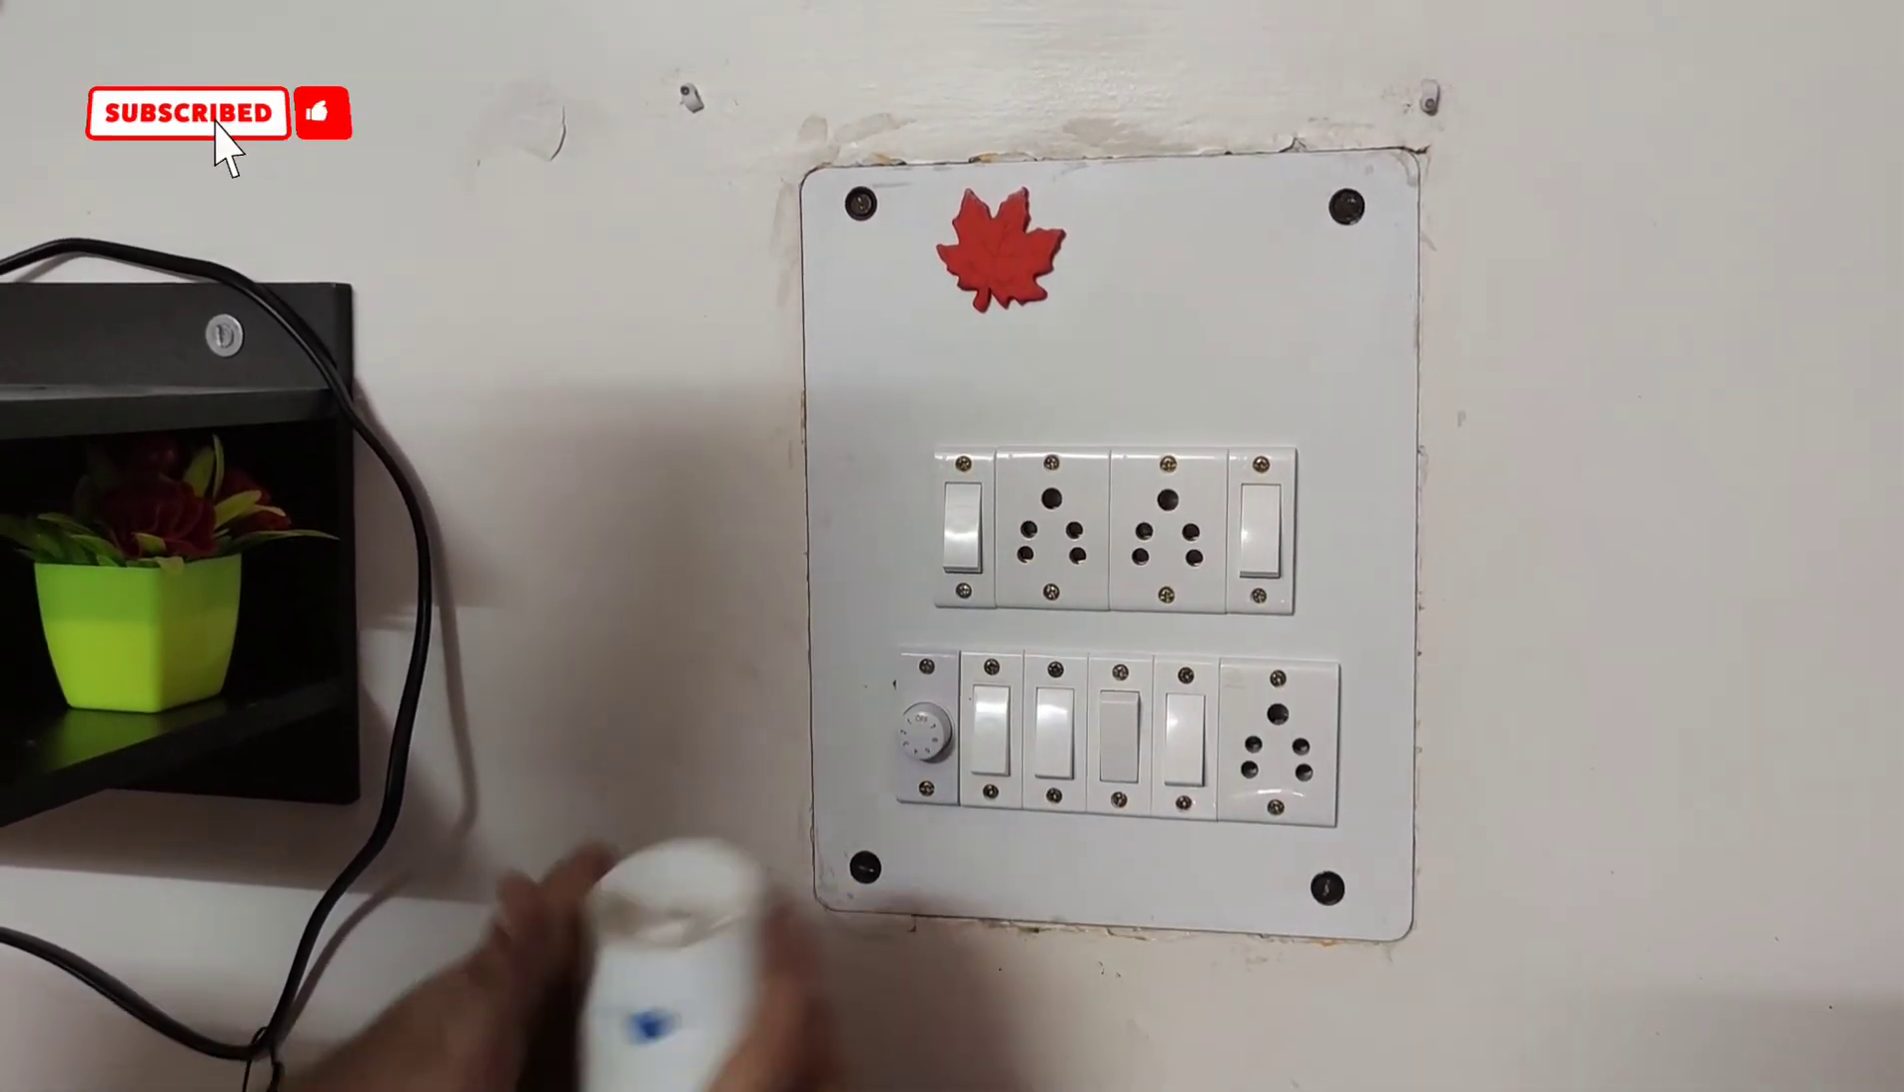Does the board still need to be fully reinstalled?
No.